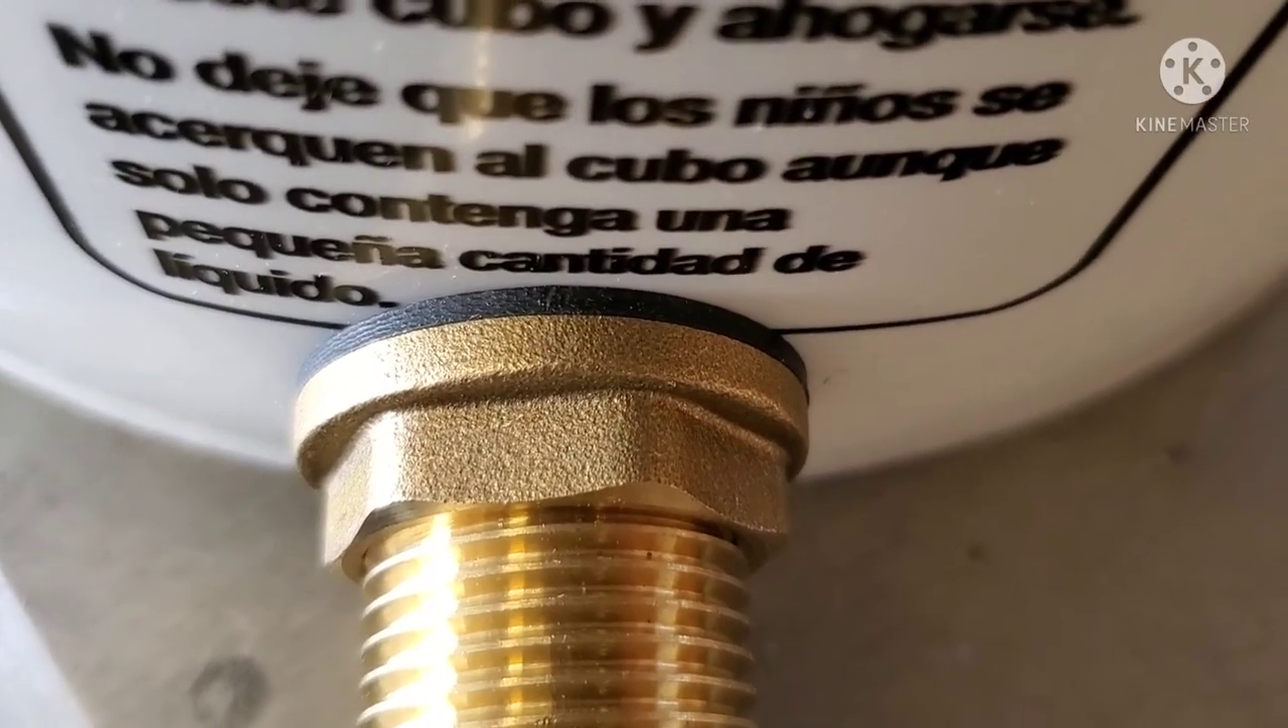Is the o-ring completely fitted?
Yes.